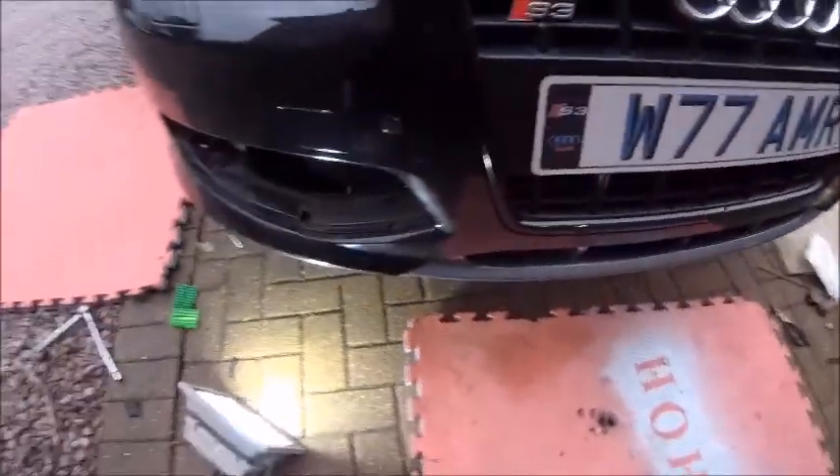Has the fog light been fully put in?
No.